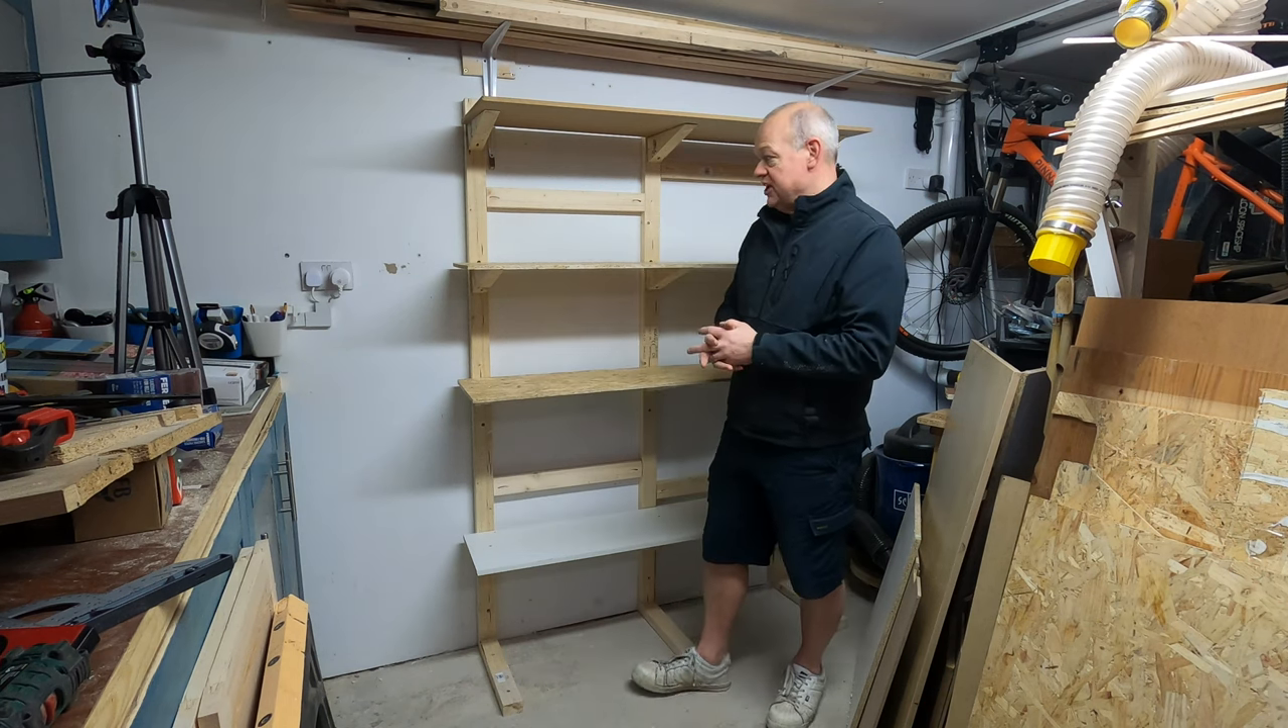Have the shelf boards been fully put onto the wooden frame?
Yes.